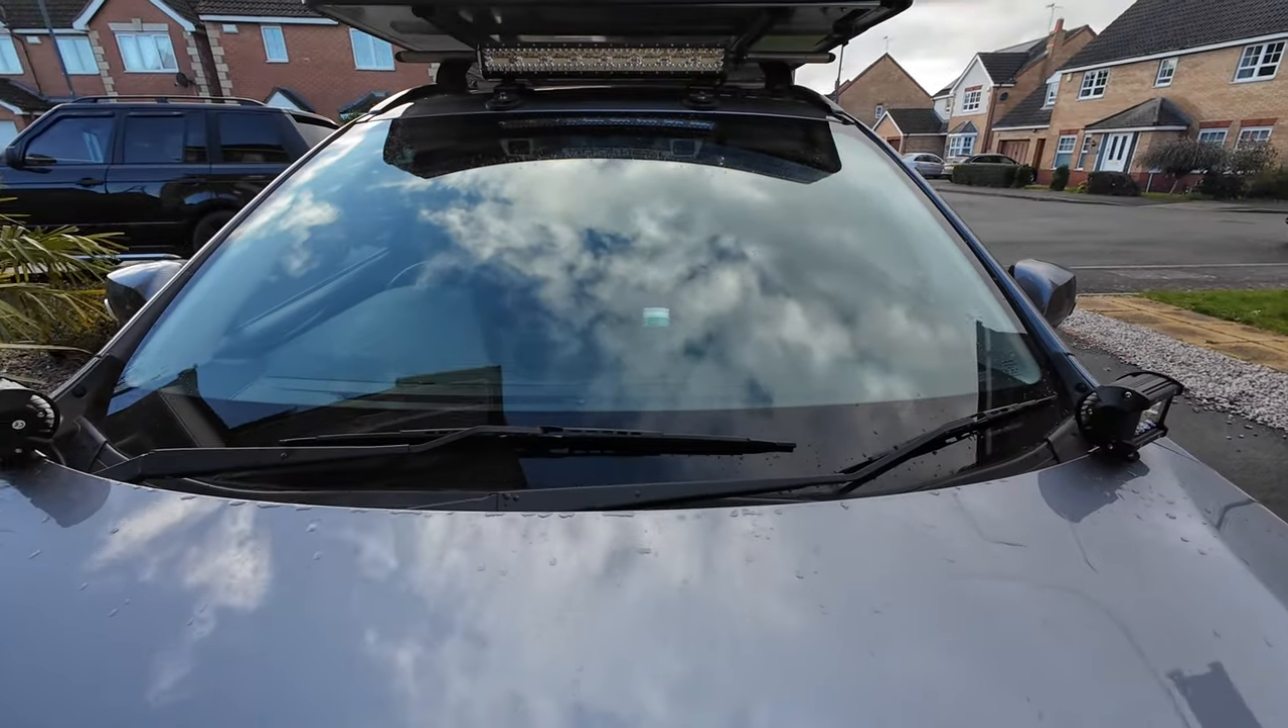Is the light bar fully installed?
Yes.